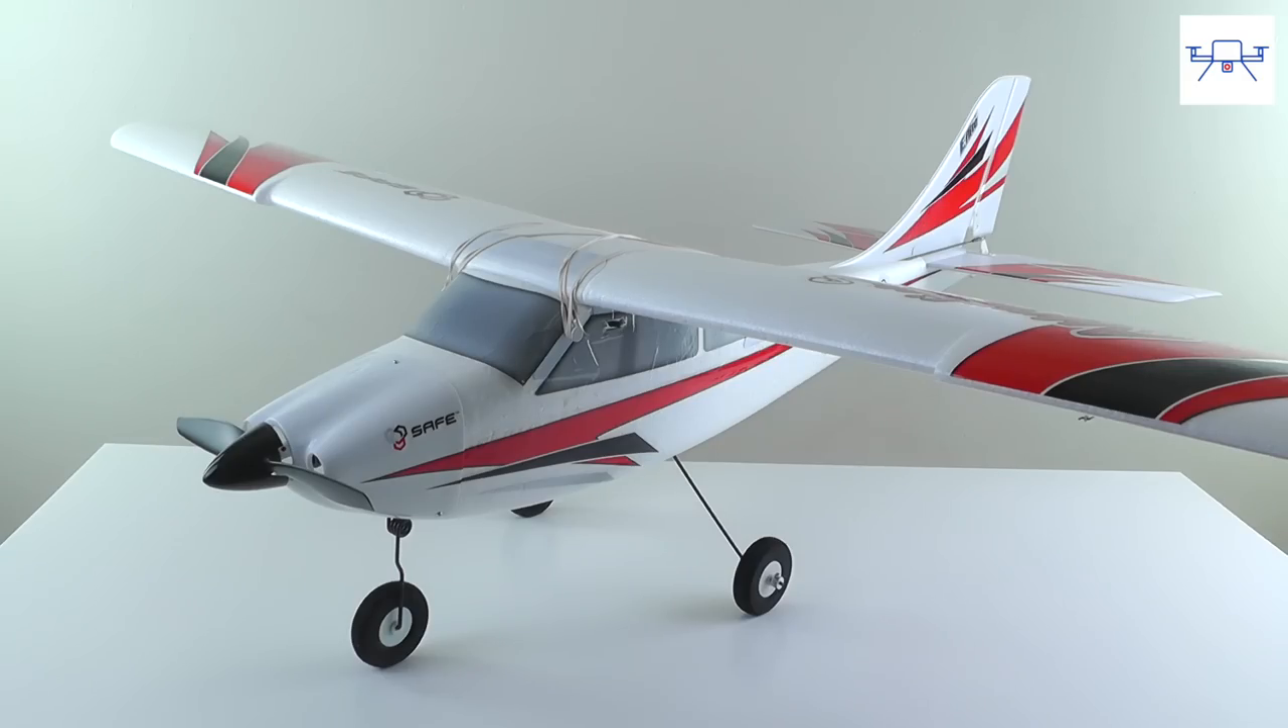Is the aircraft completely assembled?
Yes.